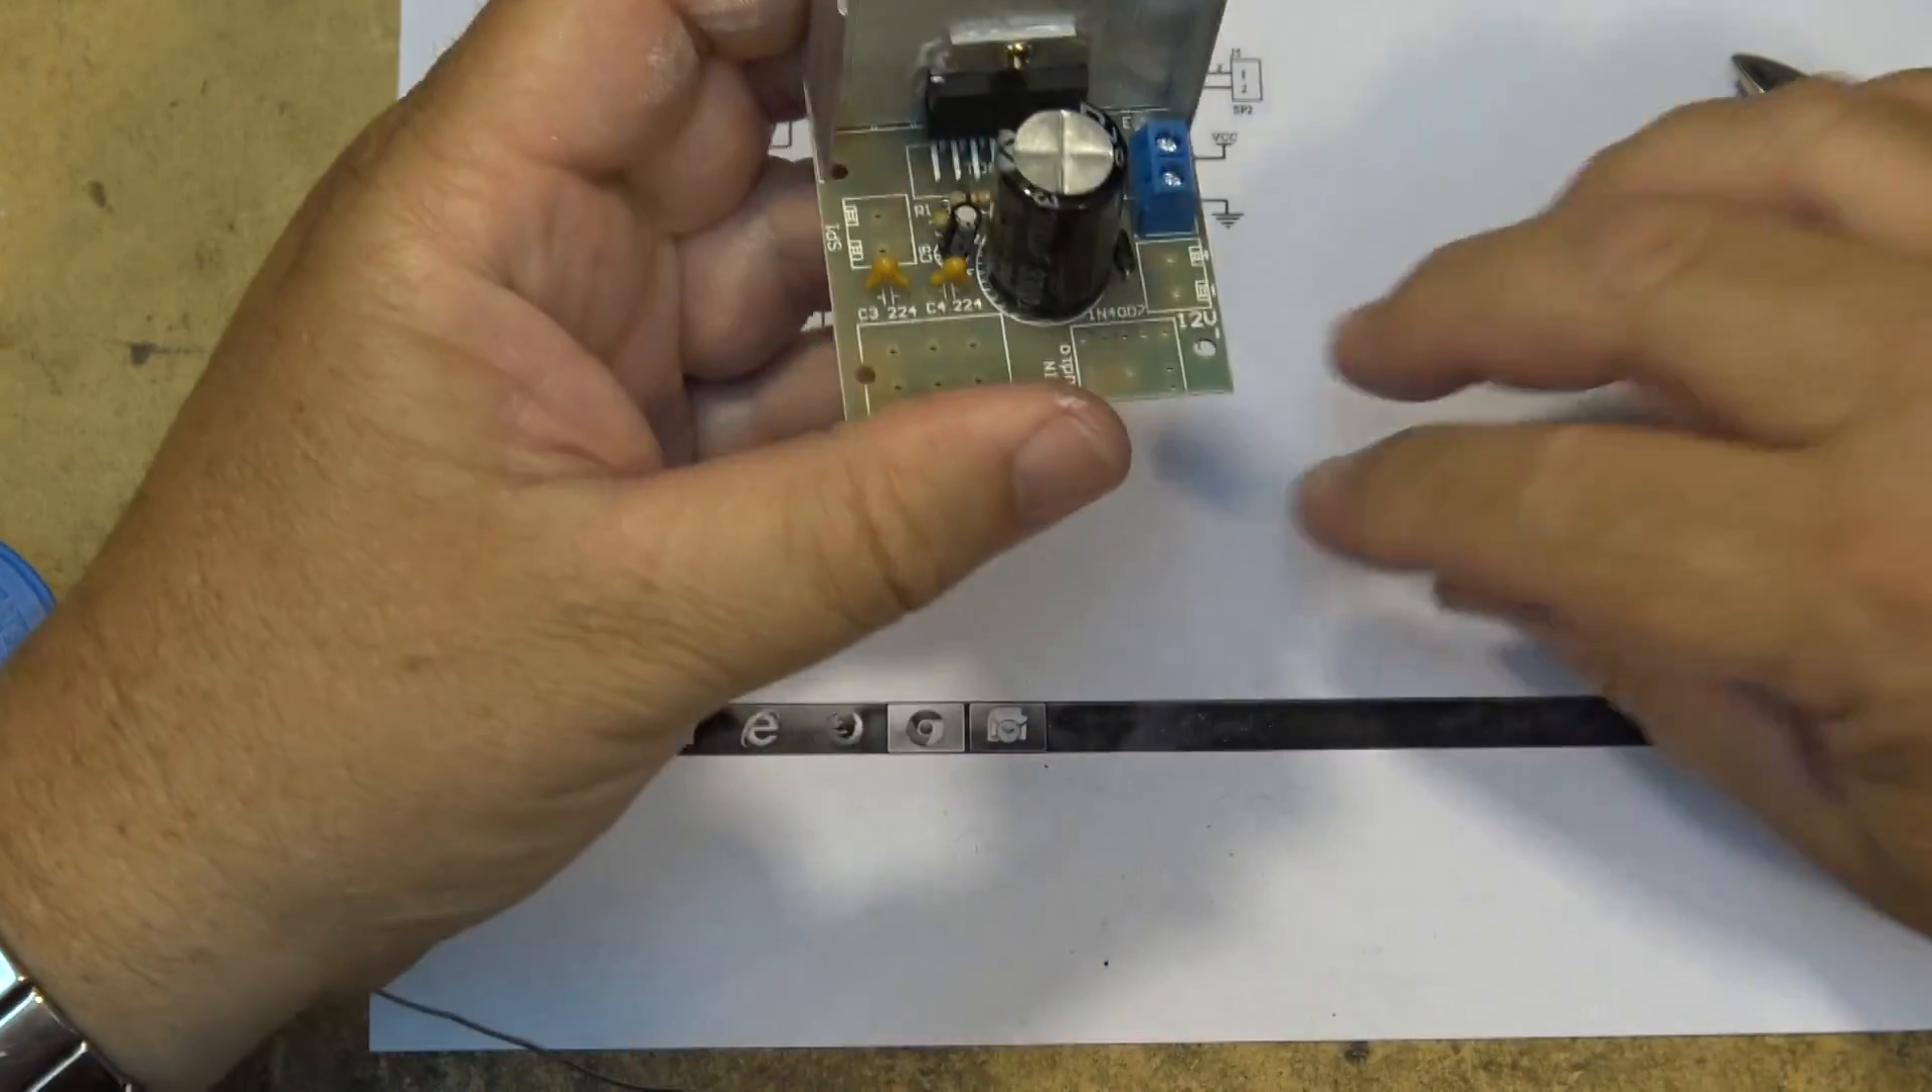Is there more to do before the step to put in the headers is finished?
Yes.